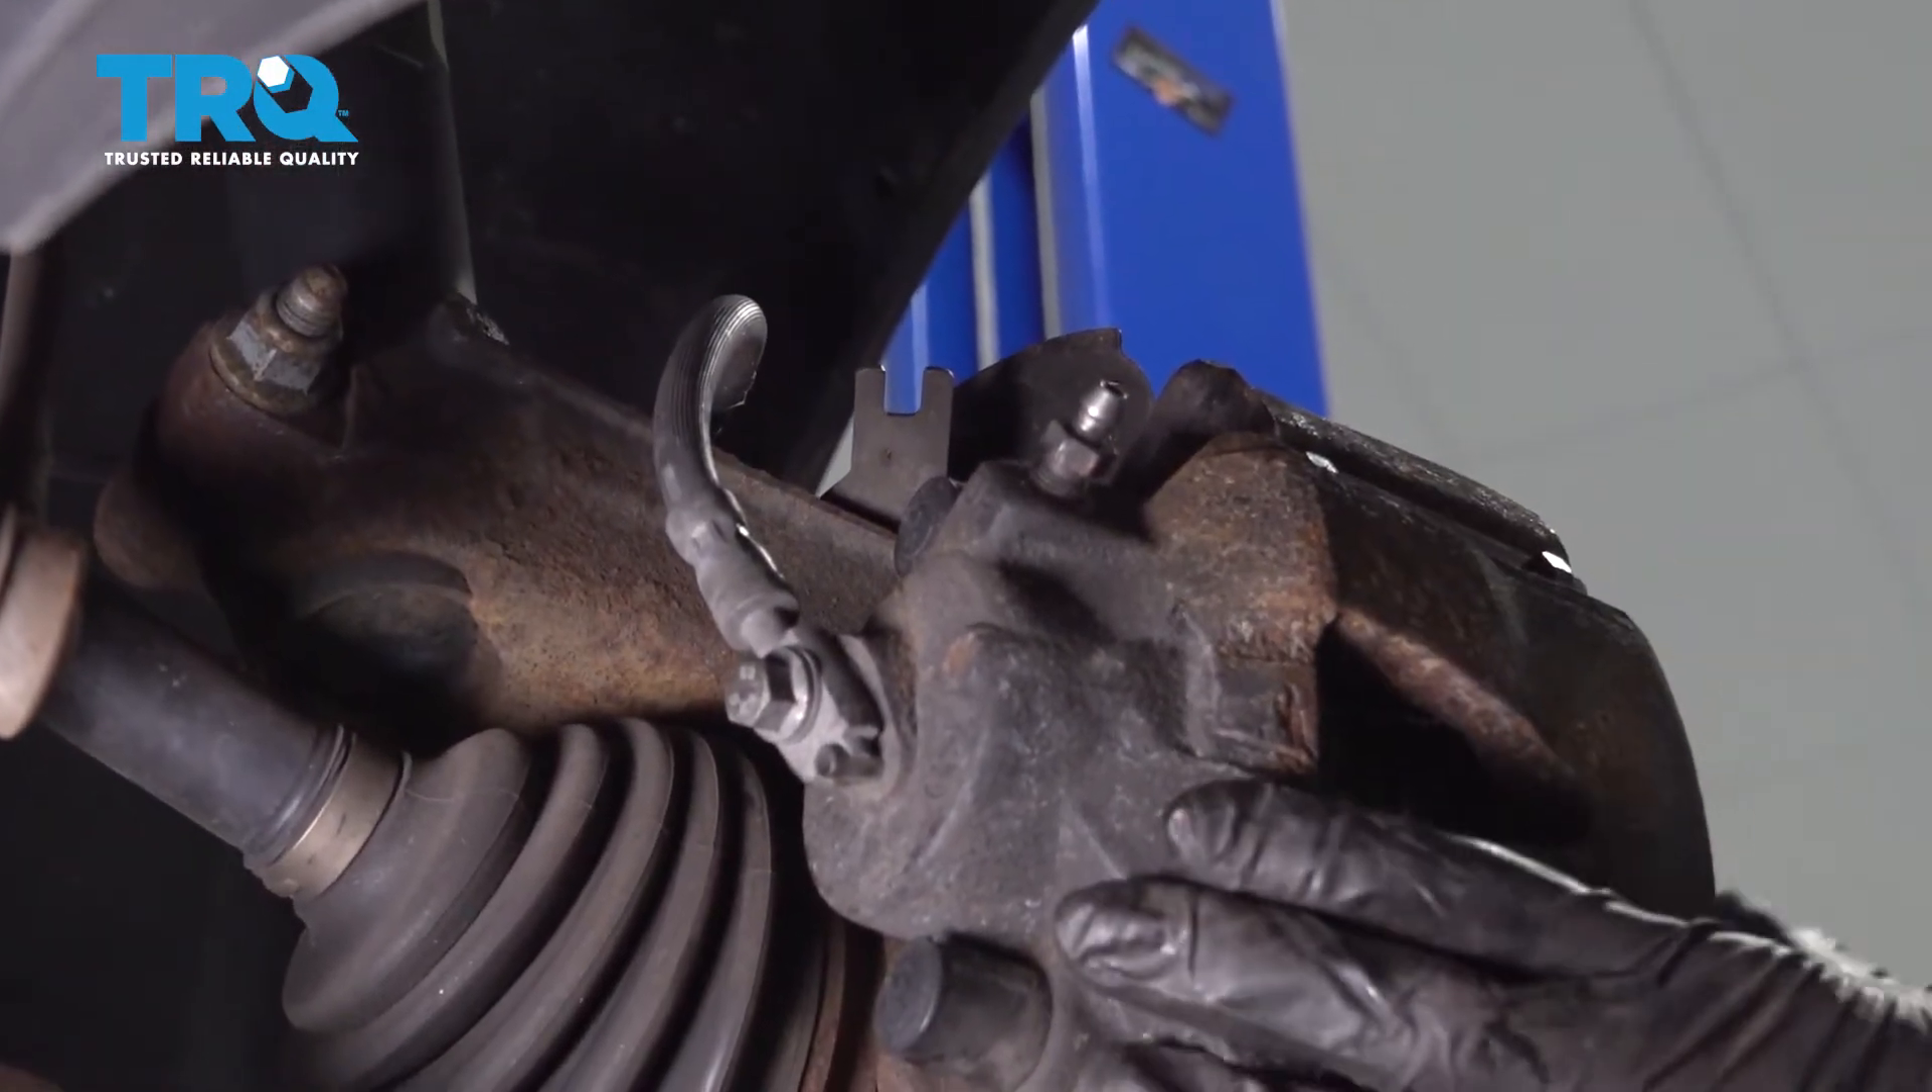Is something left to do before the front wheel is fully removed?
No.